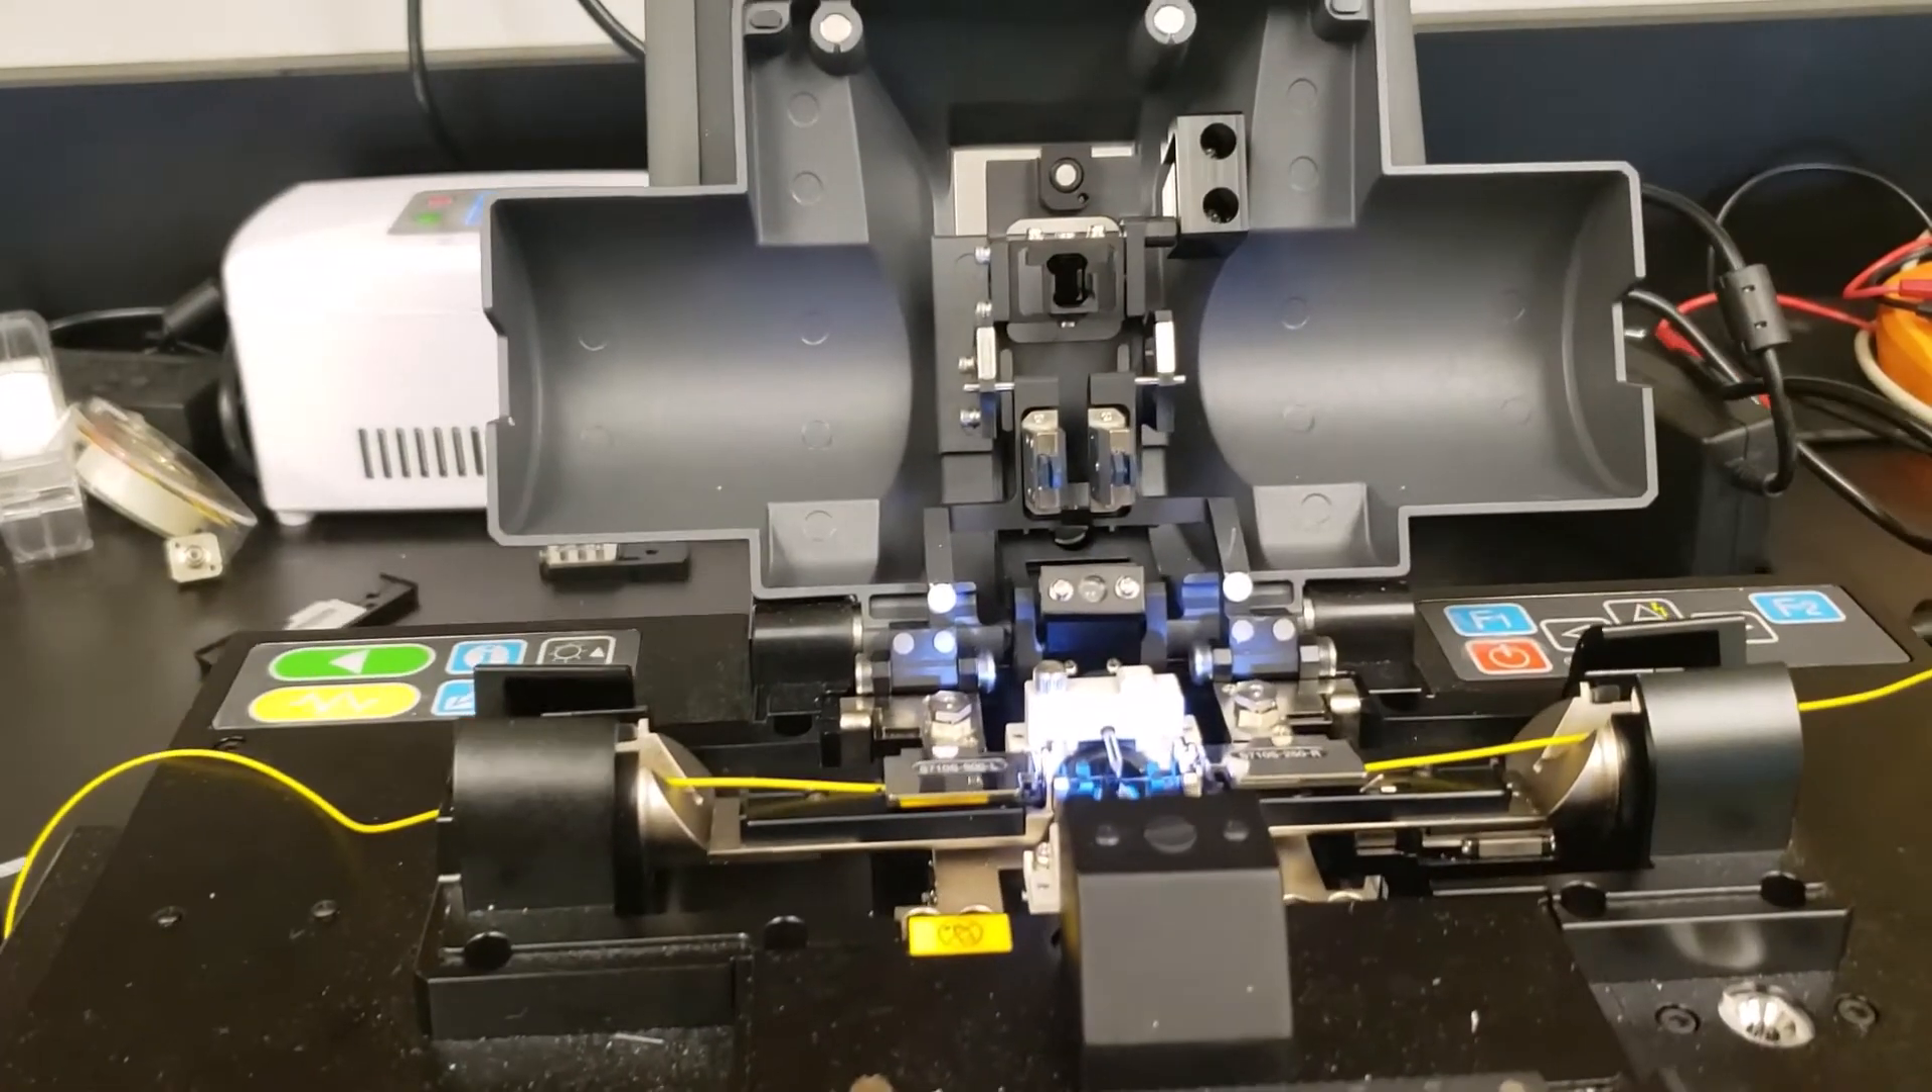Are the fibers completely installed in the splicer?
Yes.